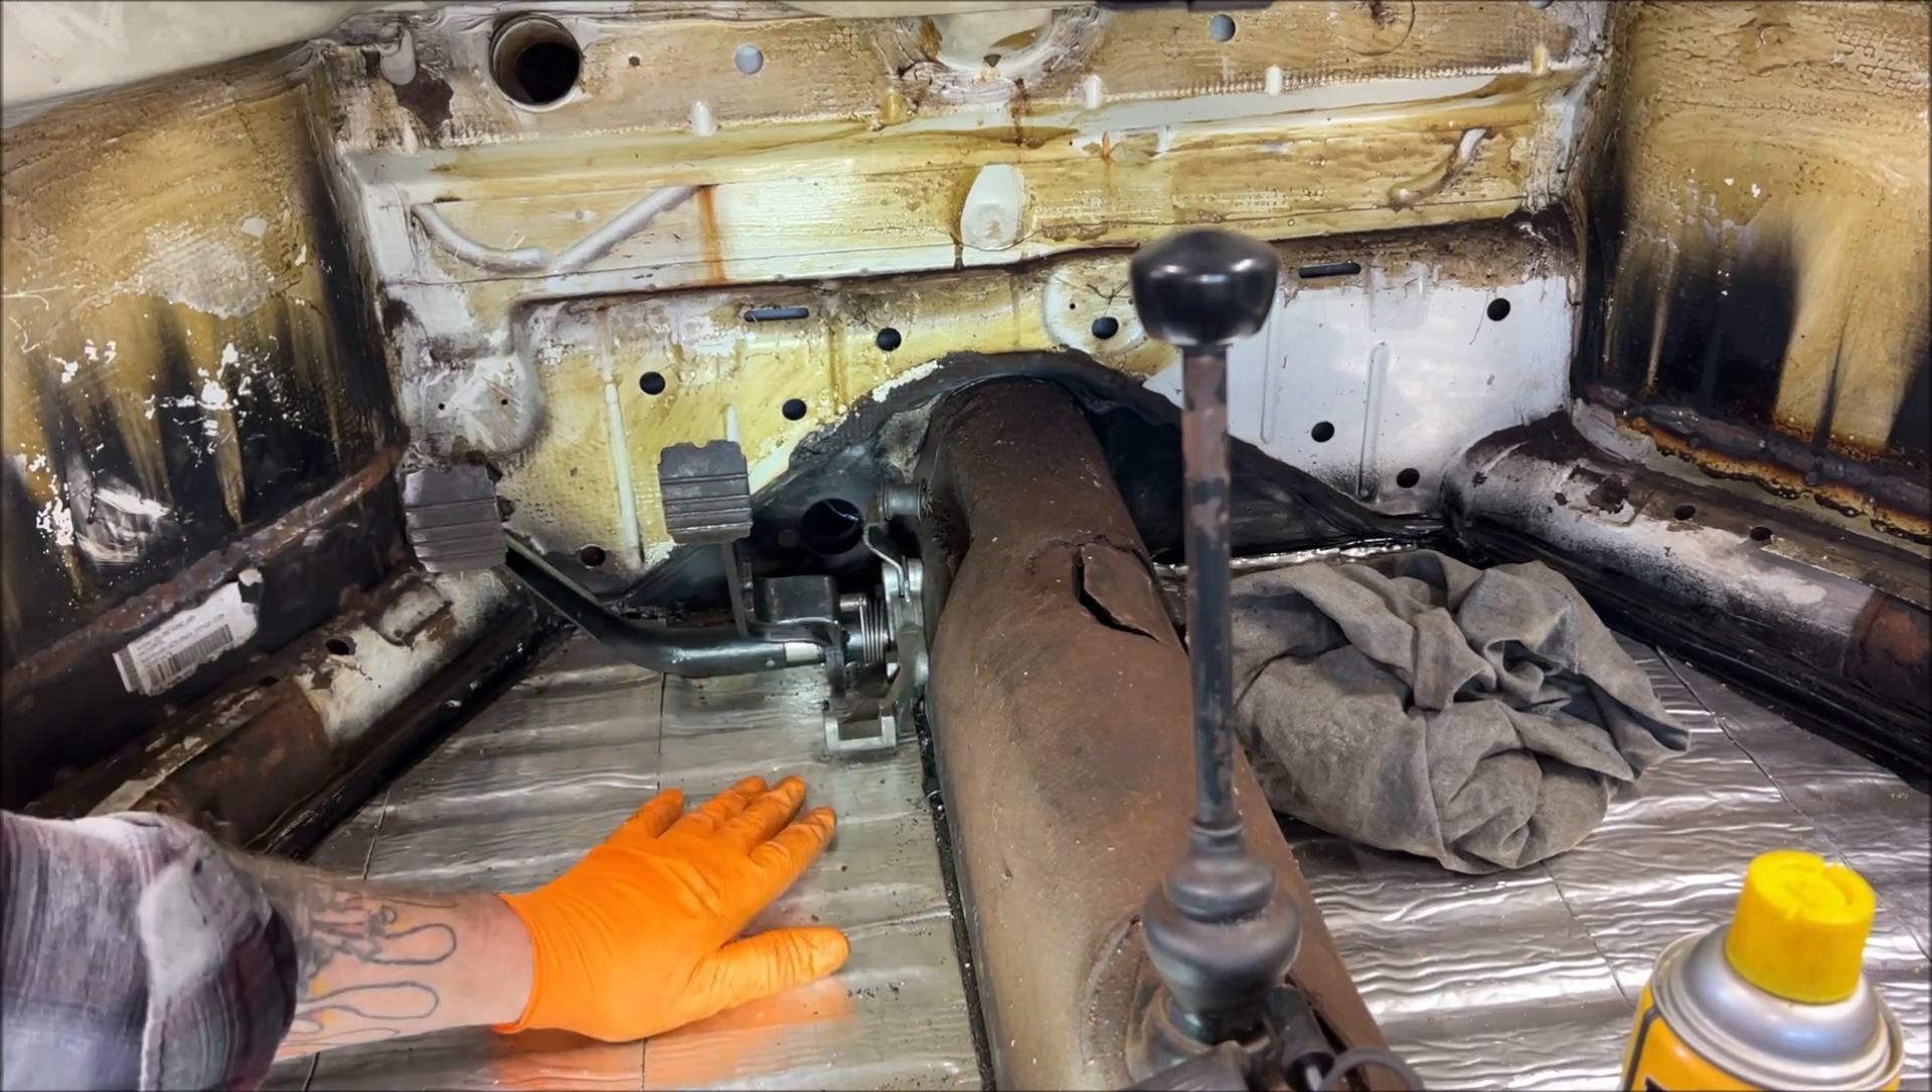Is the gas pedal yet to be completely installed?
Yes.